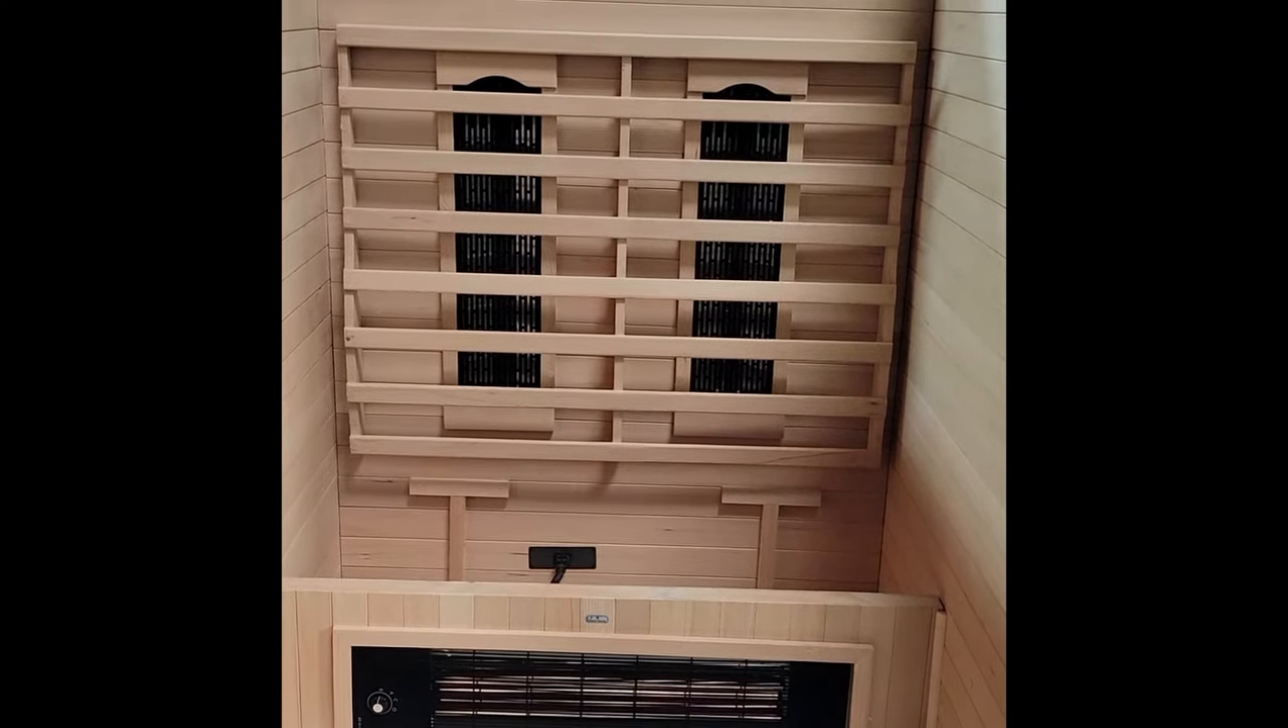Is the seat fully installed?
No.